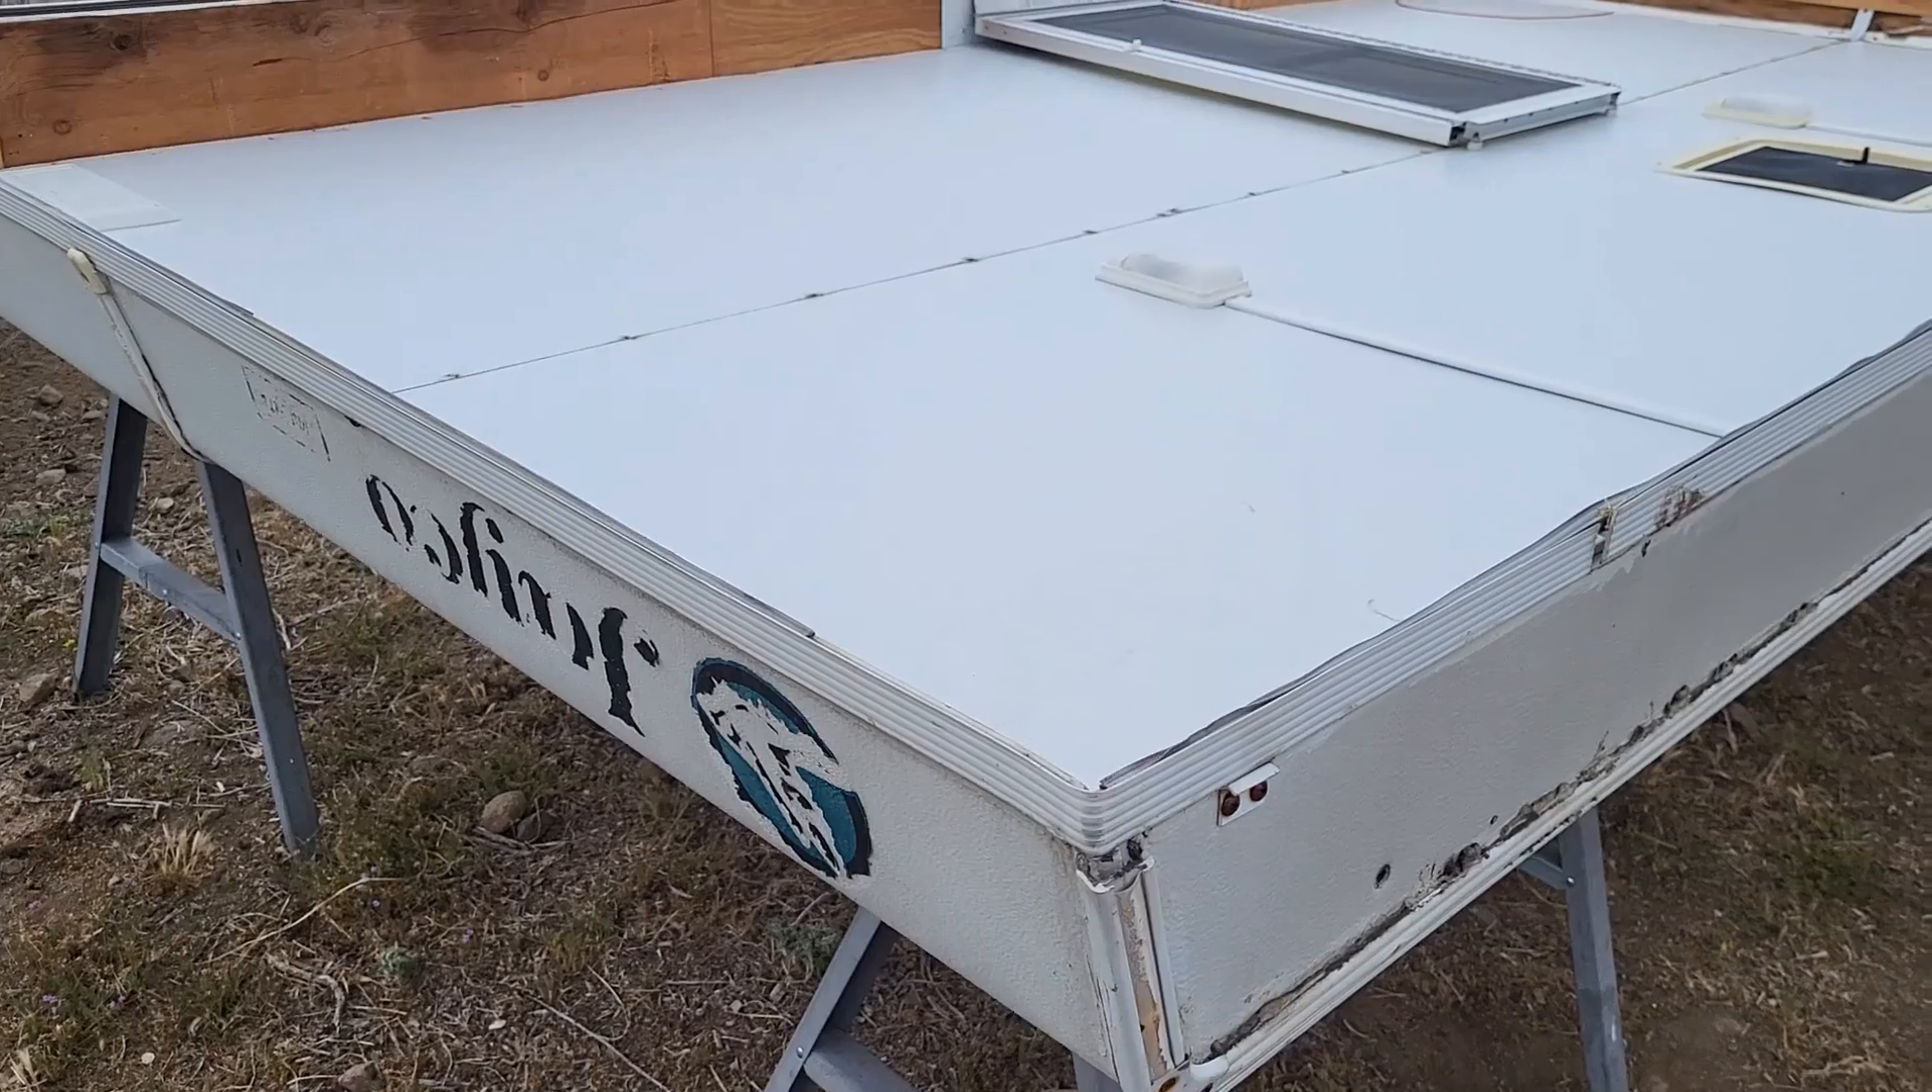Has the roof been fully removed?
Yes.